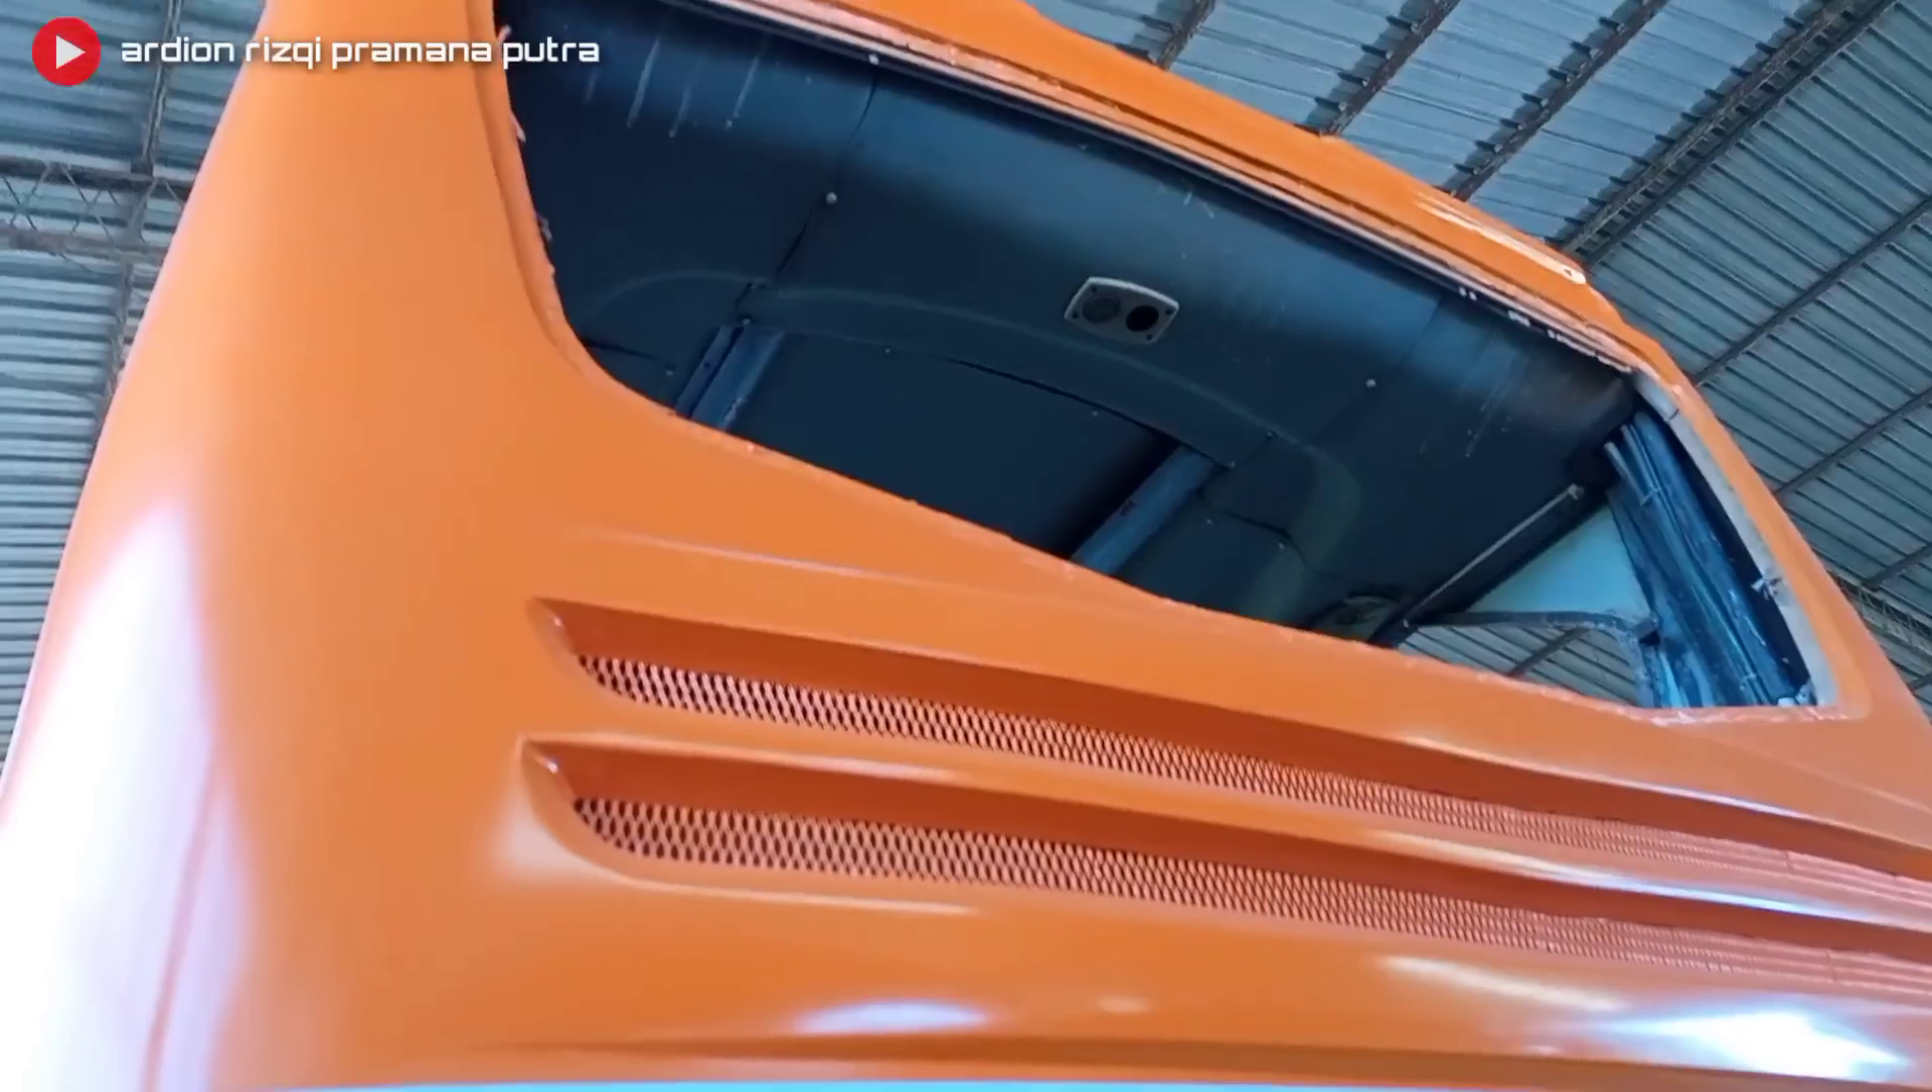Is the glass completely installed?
No.